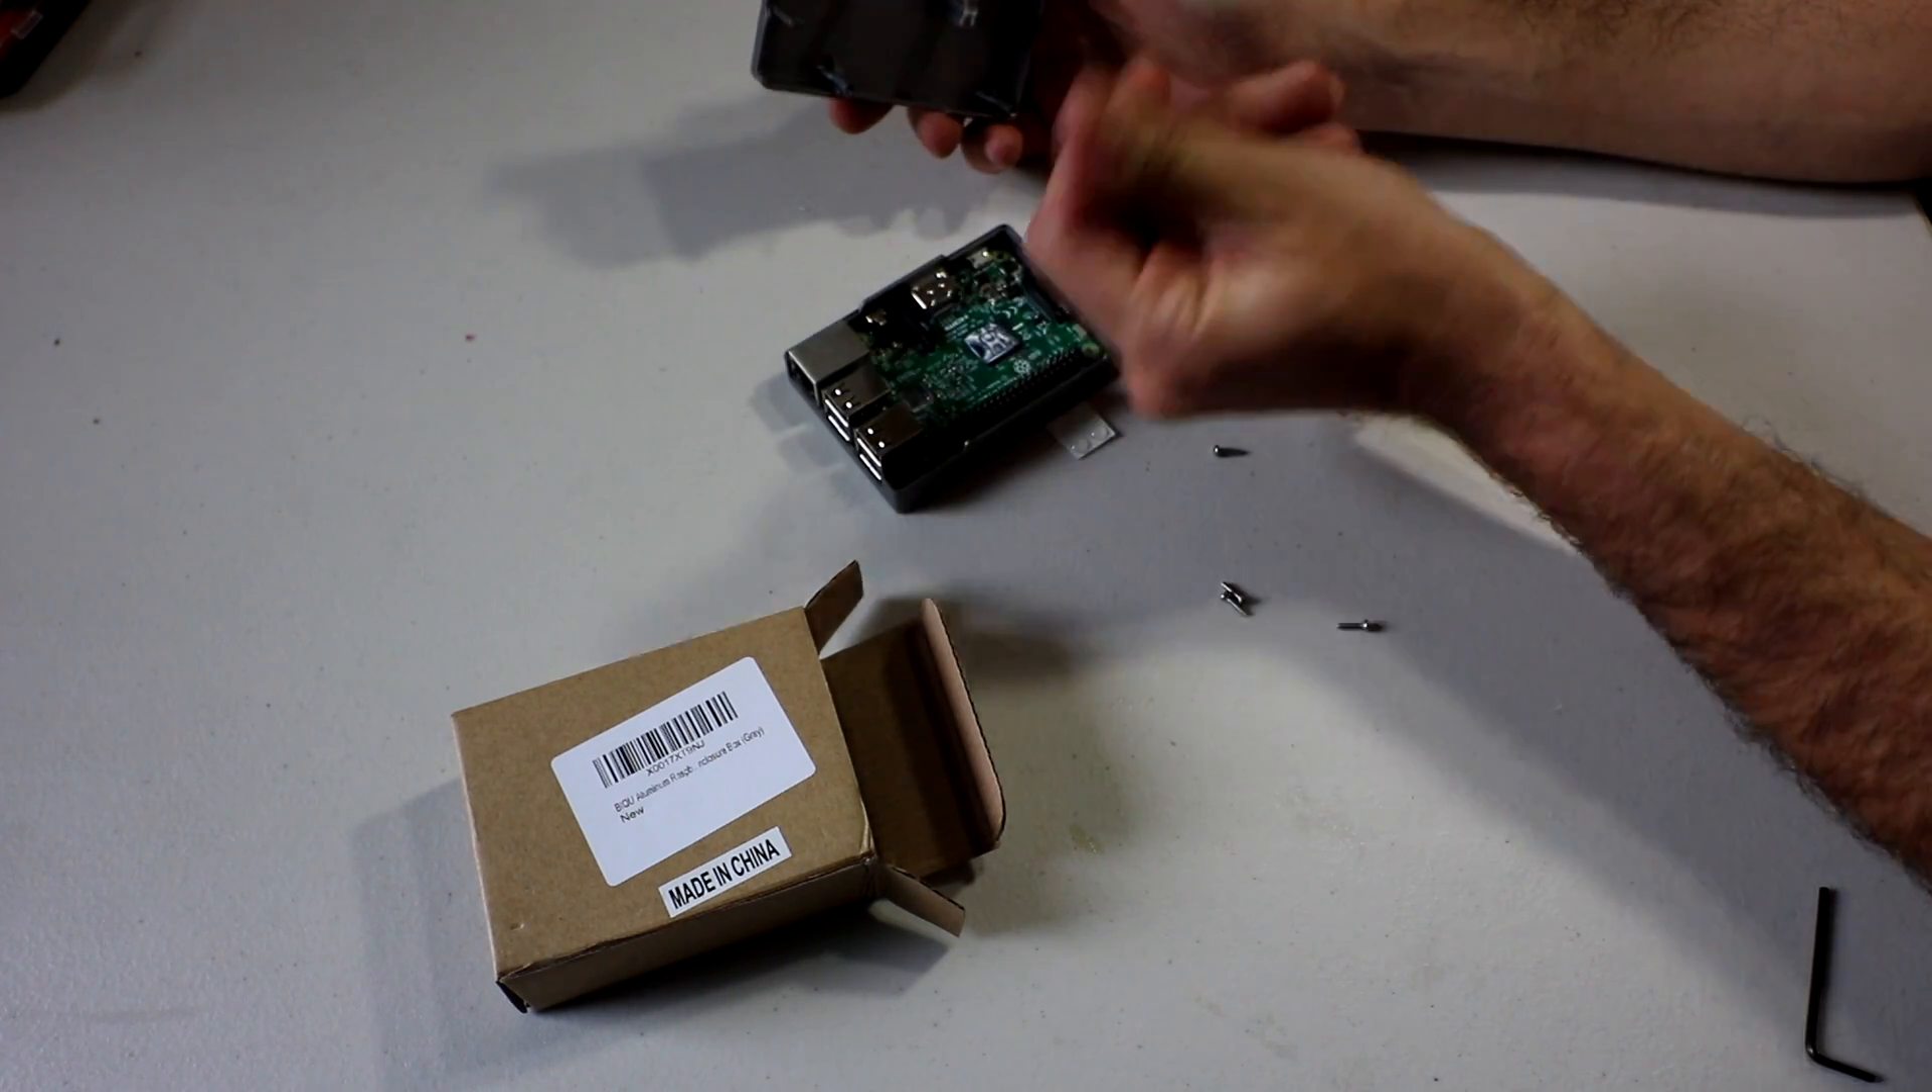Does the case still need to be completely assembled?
Yes.